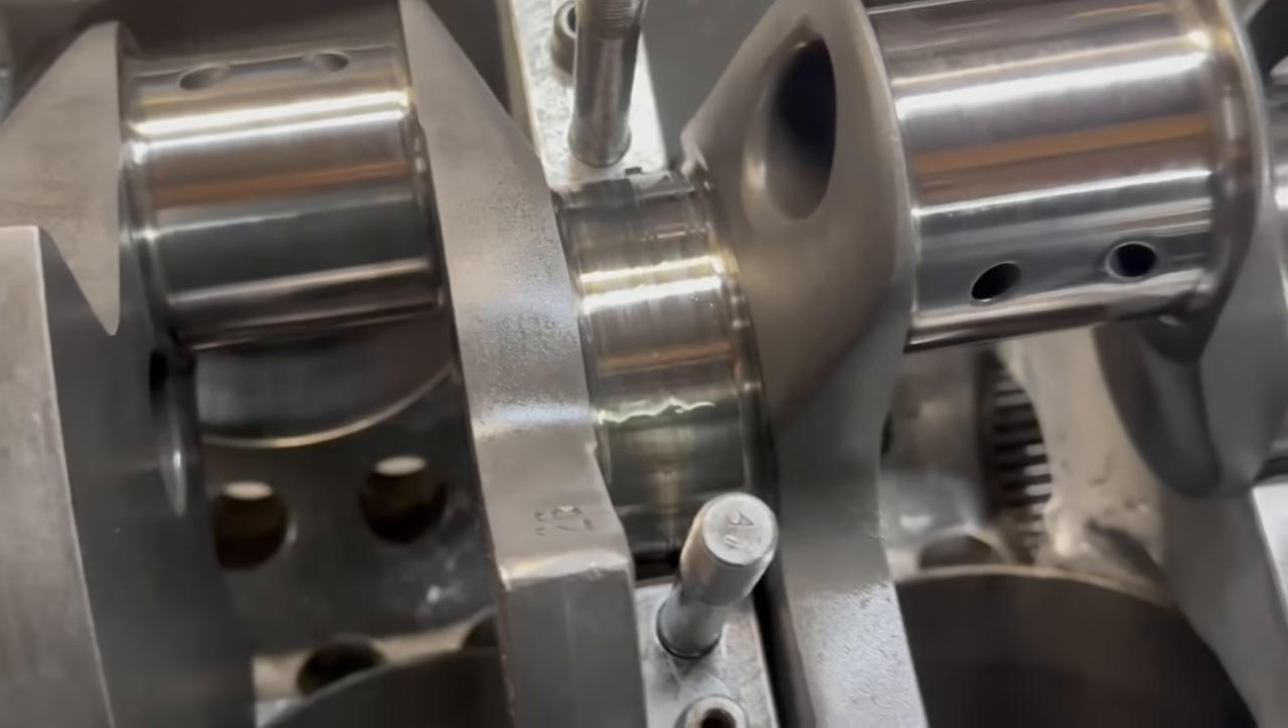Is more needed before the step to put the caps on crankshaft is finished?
Yes.